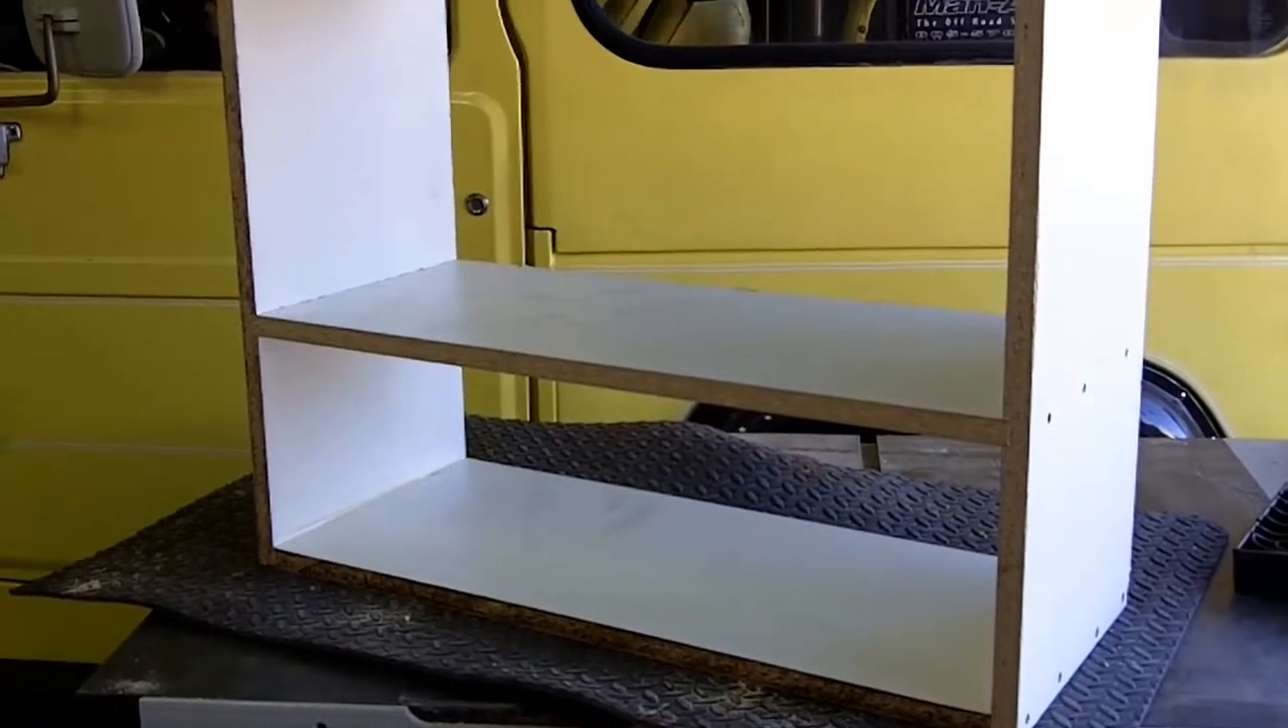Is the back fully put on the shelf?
No.